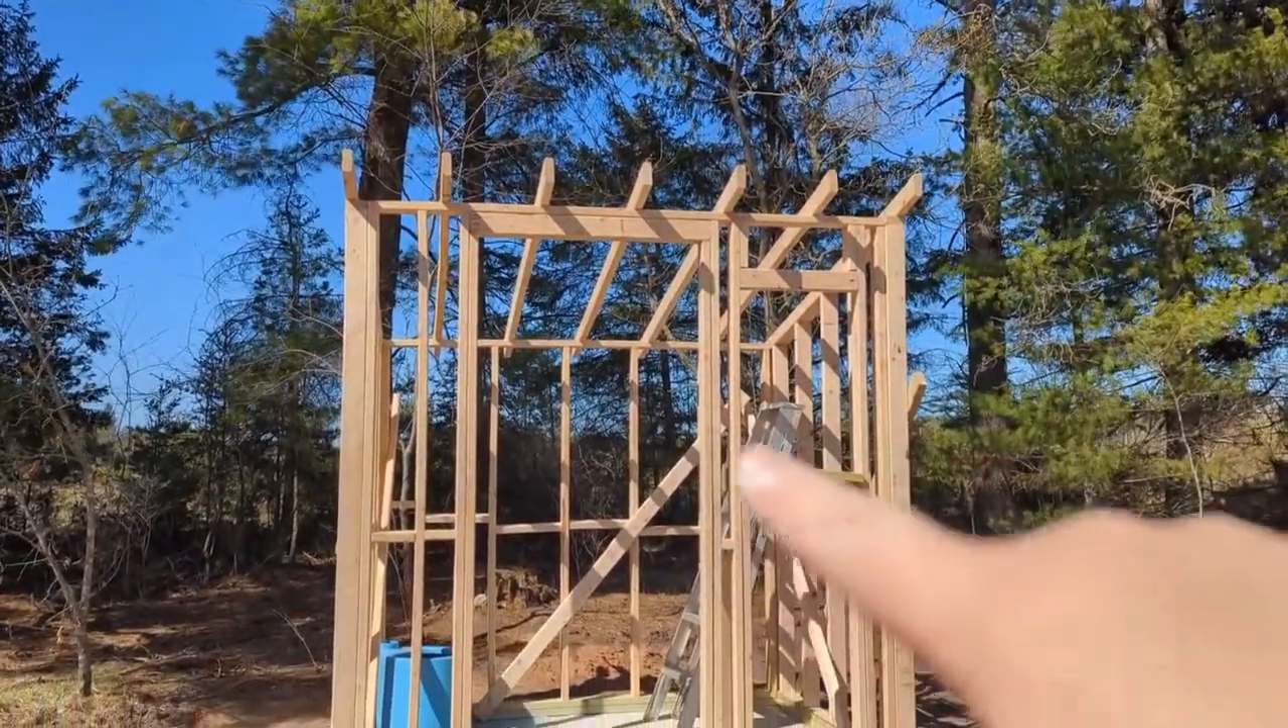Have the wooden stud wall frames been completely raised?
Yes.